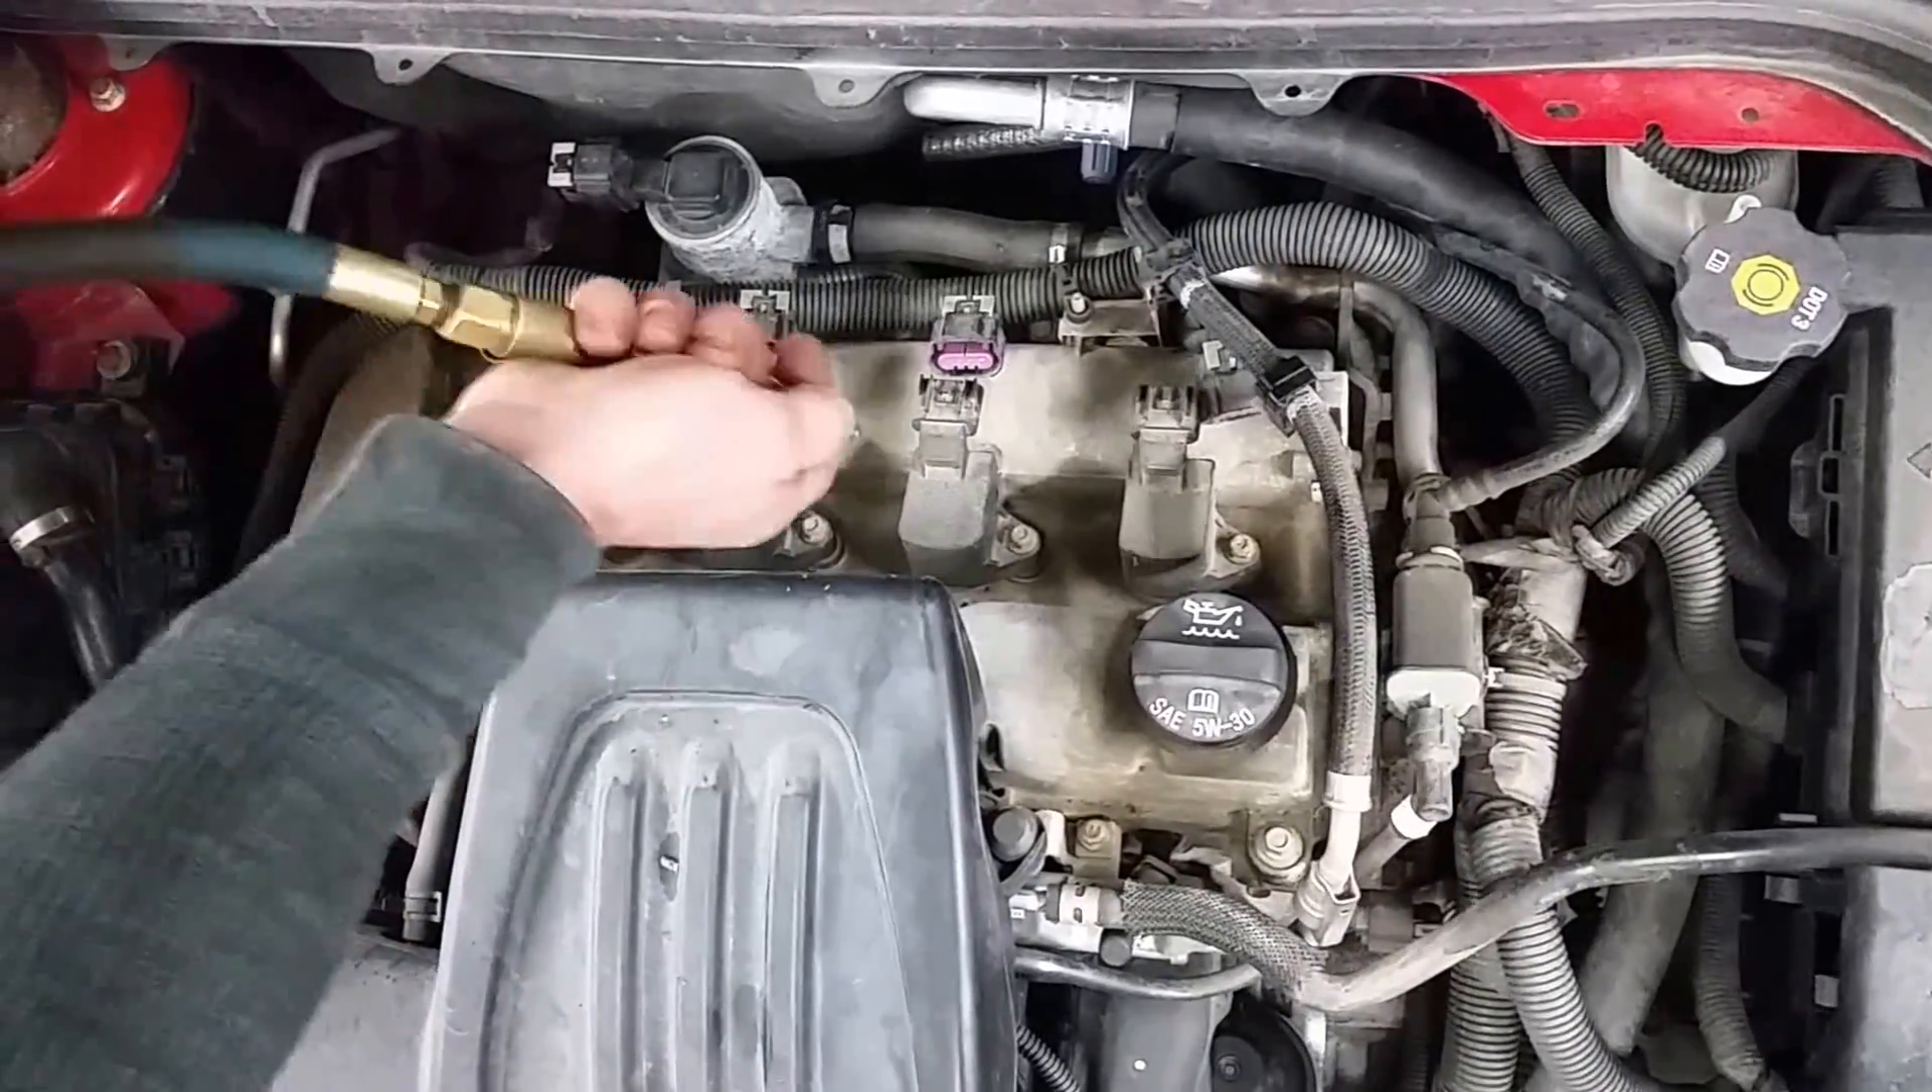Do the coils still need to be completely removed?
Yes.